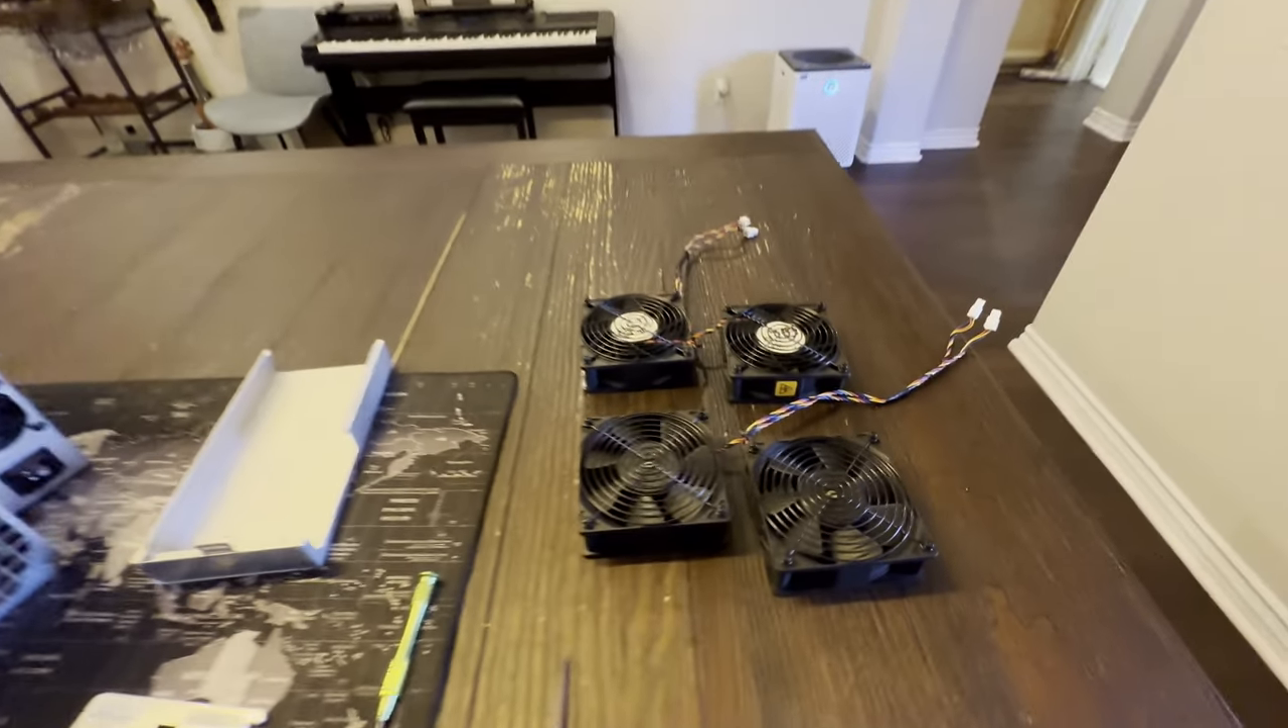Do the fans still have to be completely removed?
No.